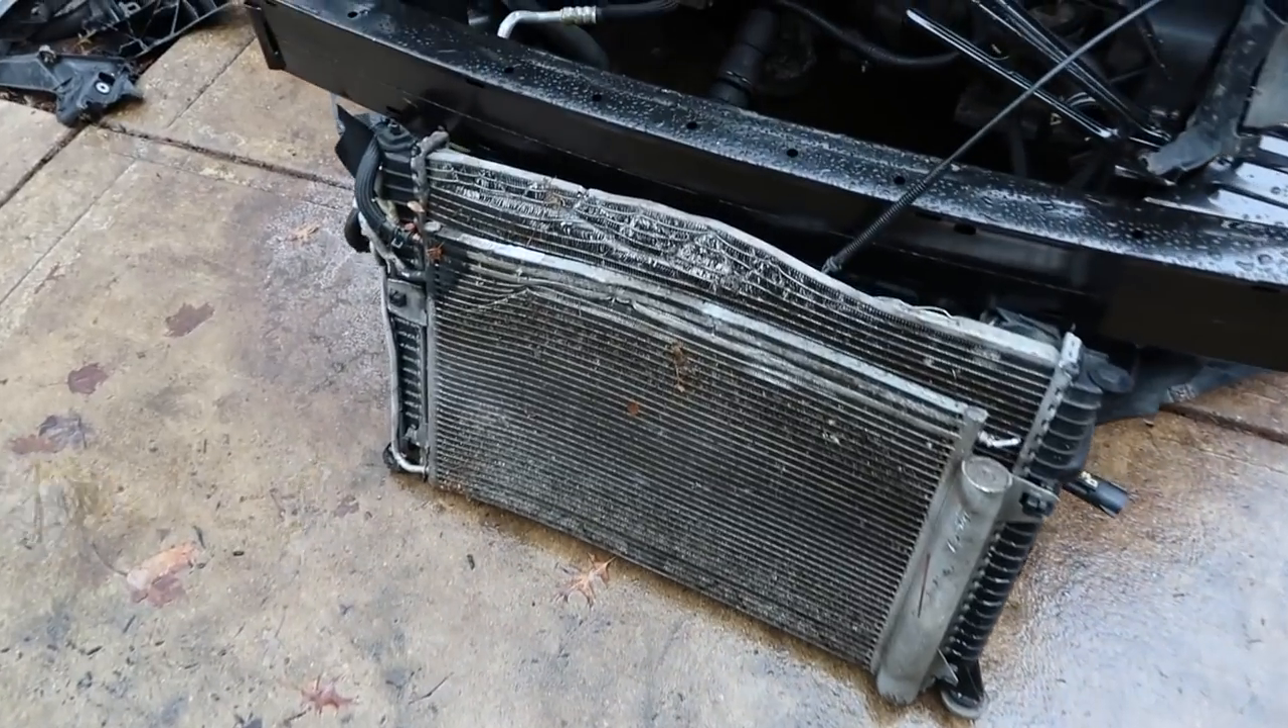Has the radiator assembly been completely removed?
Yes.